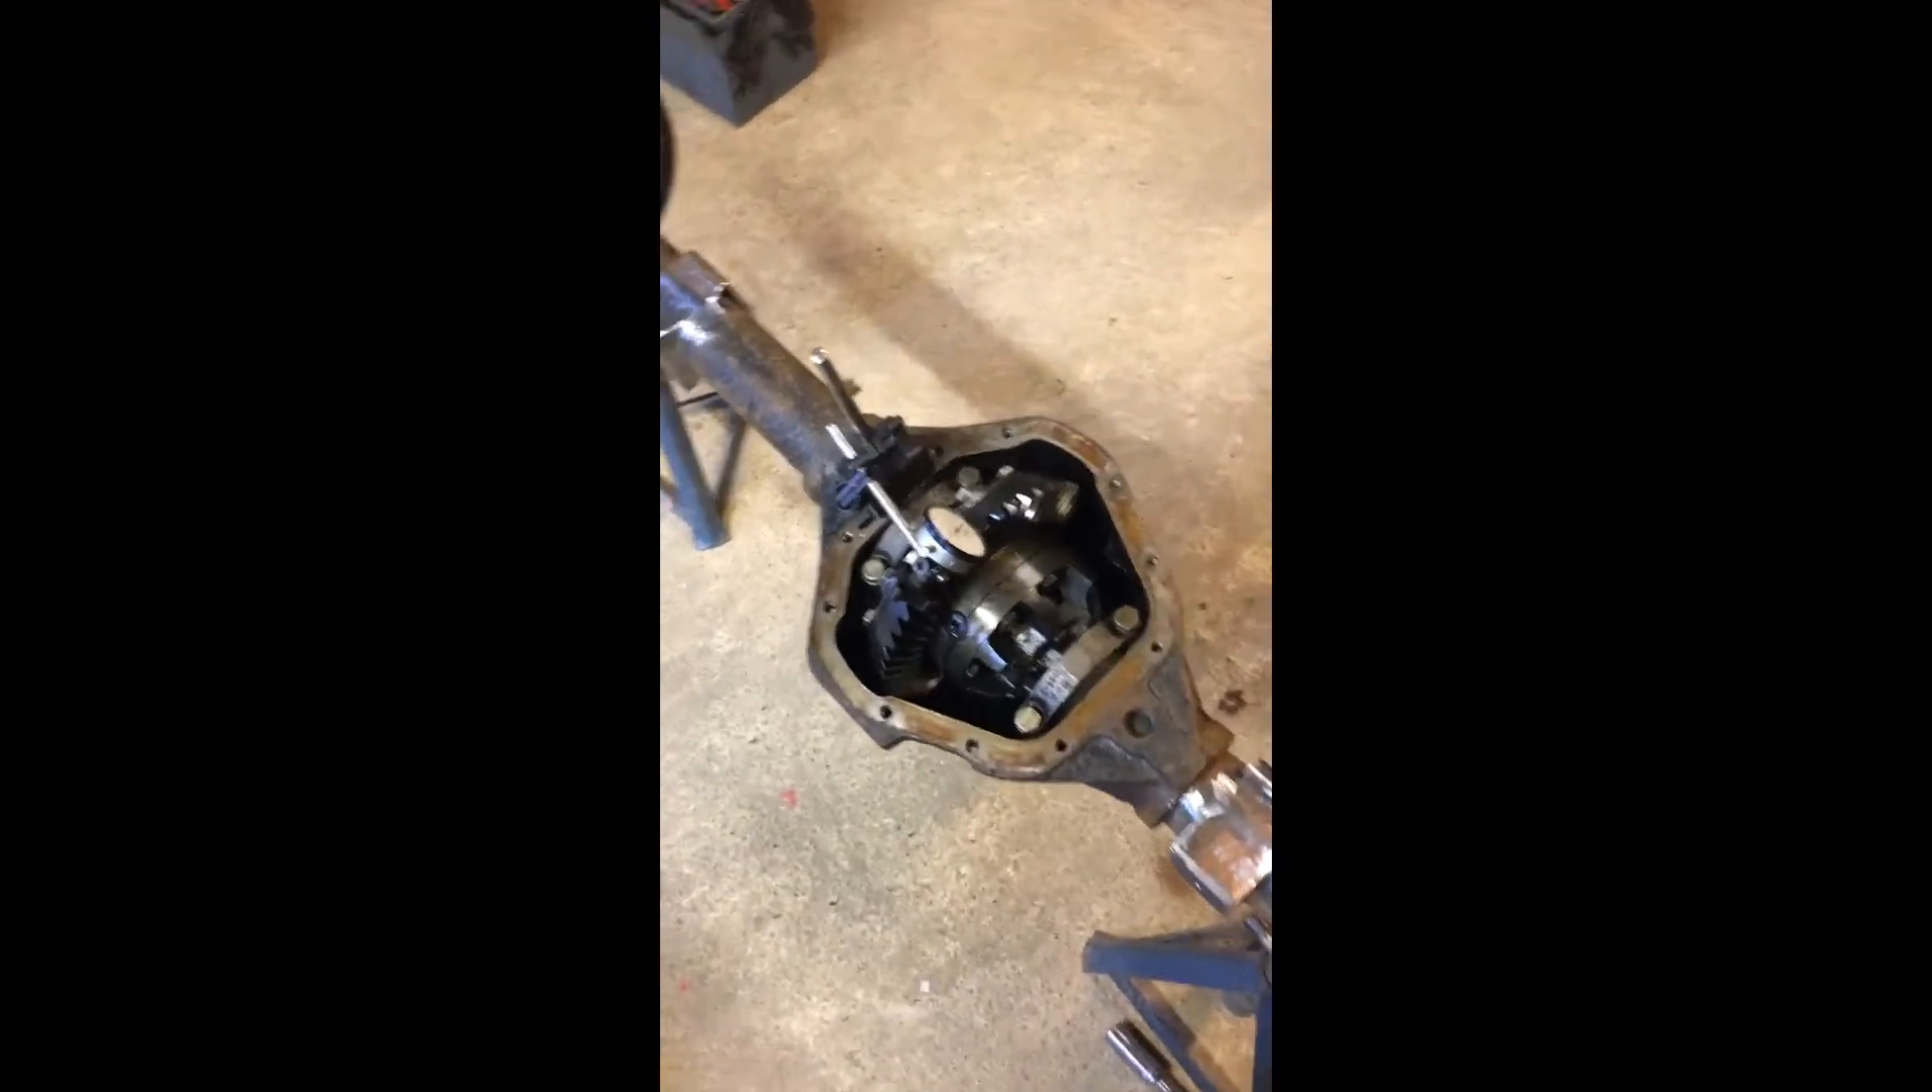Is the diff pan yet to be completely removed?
No.